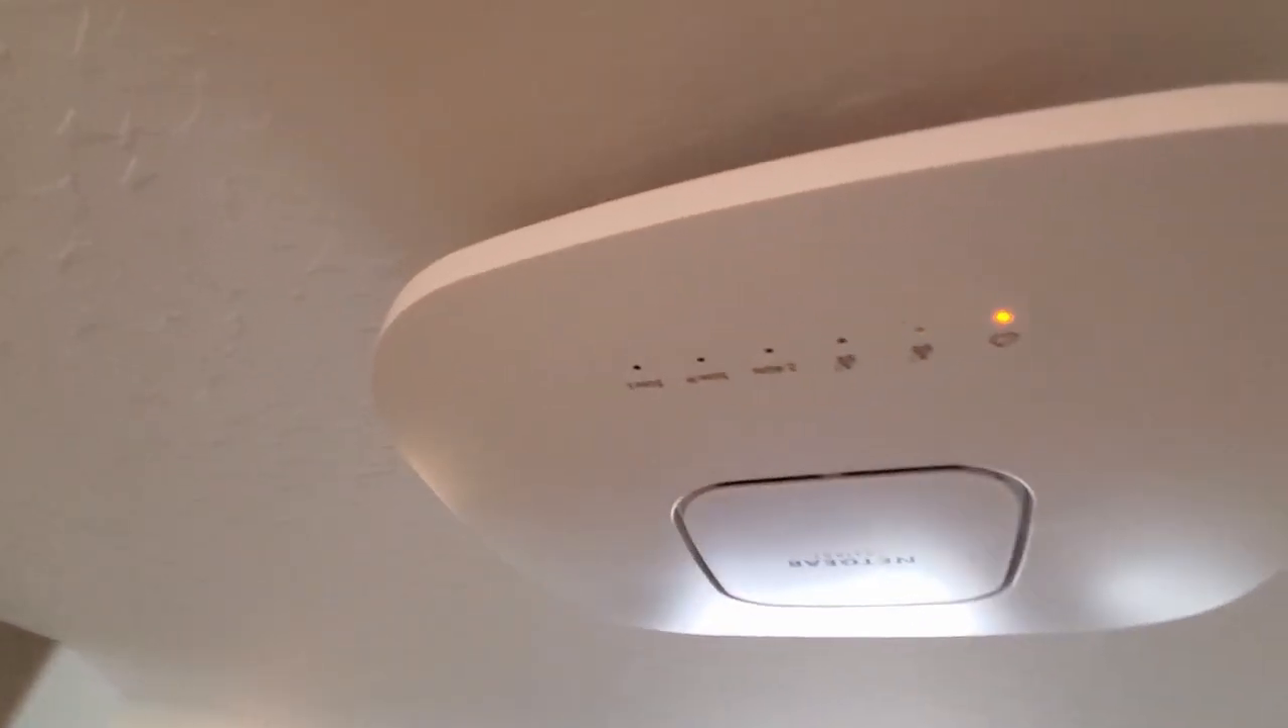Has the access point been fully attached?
Yes.